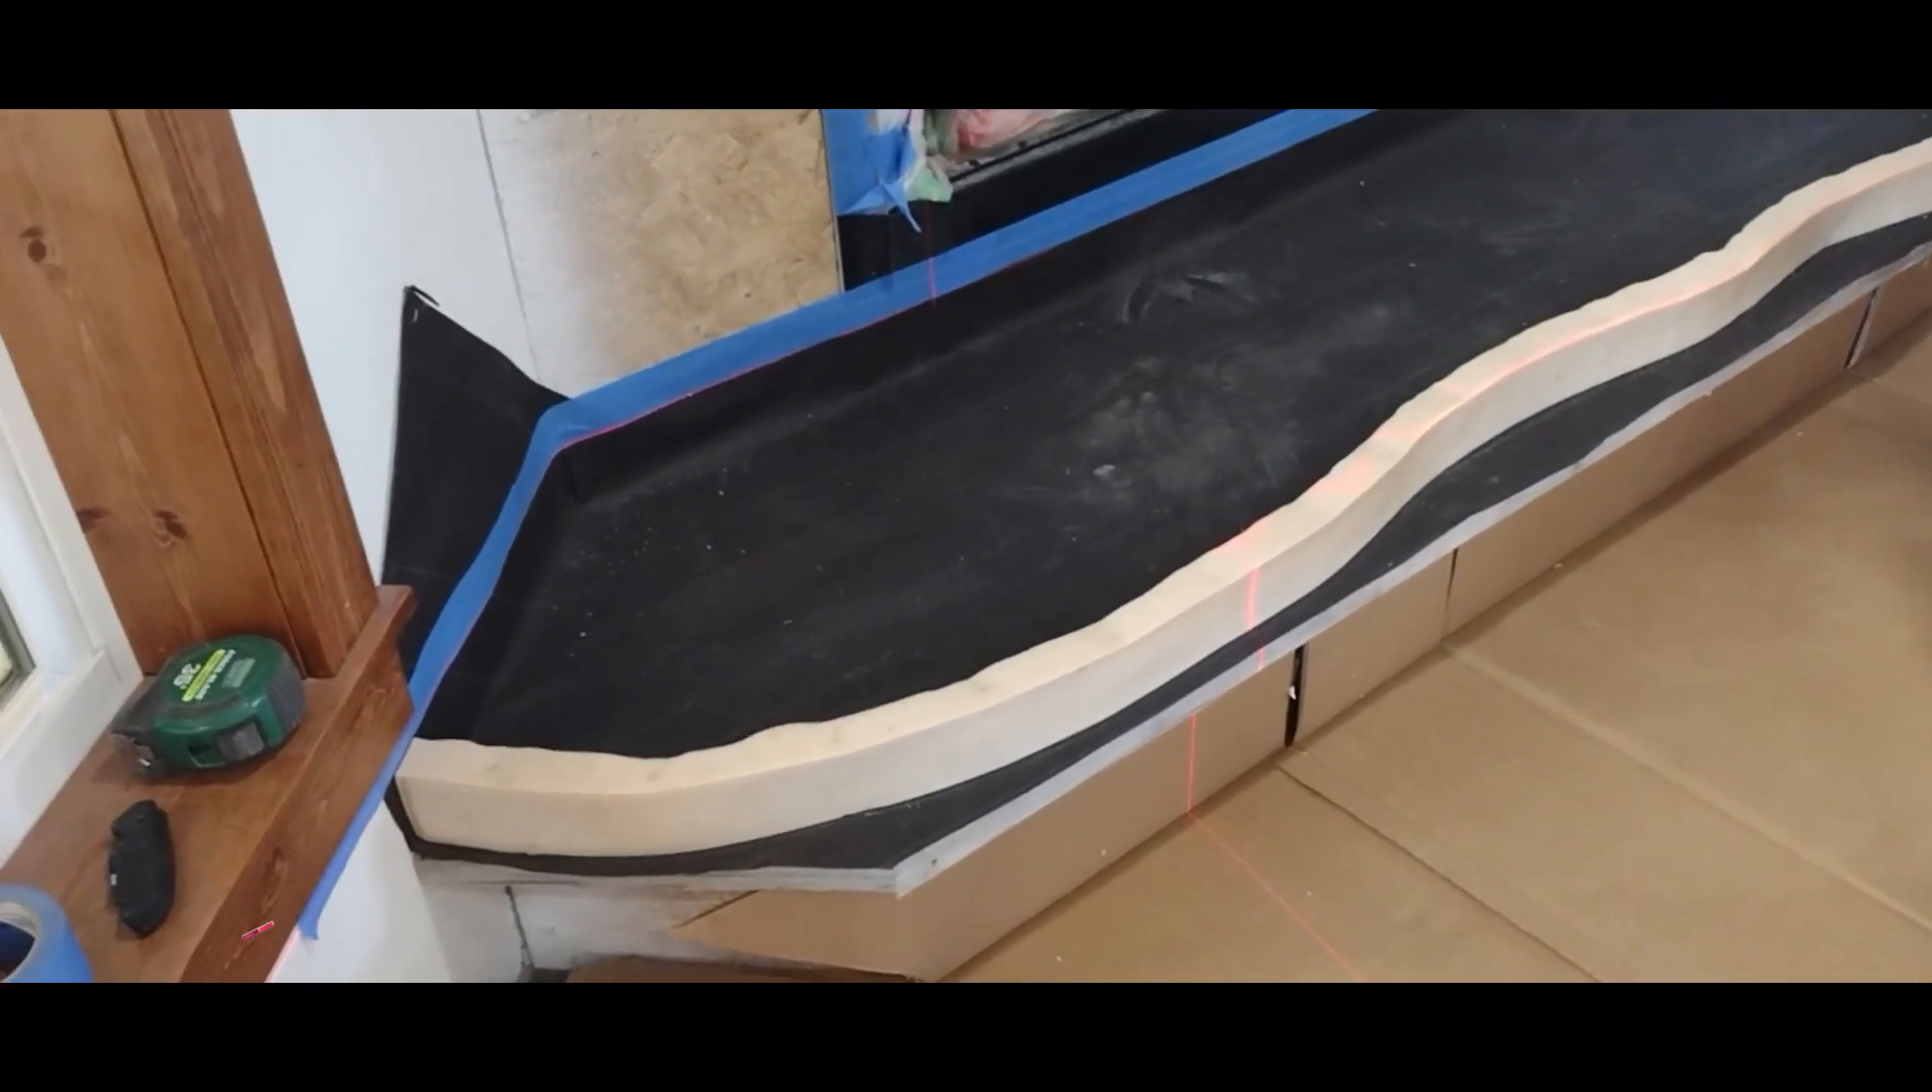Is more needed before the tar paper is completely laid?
No.